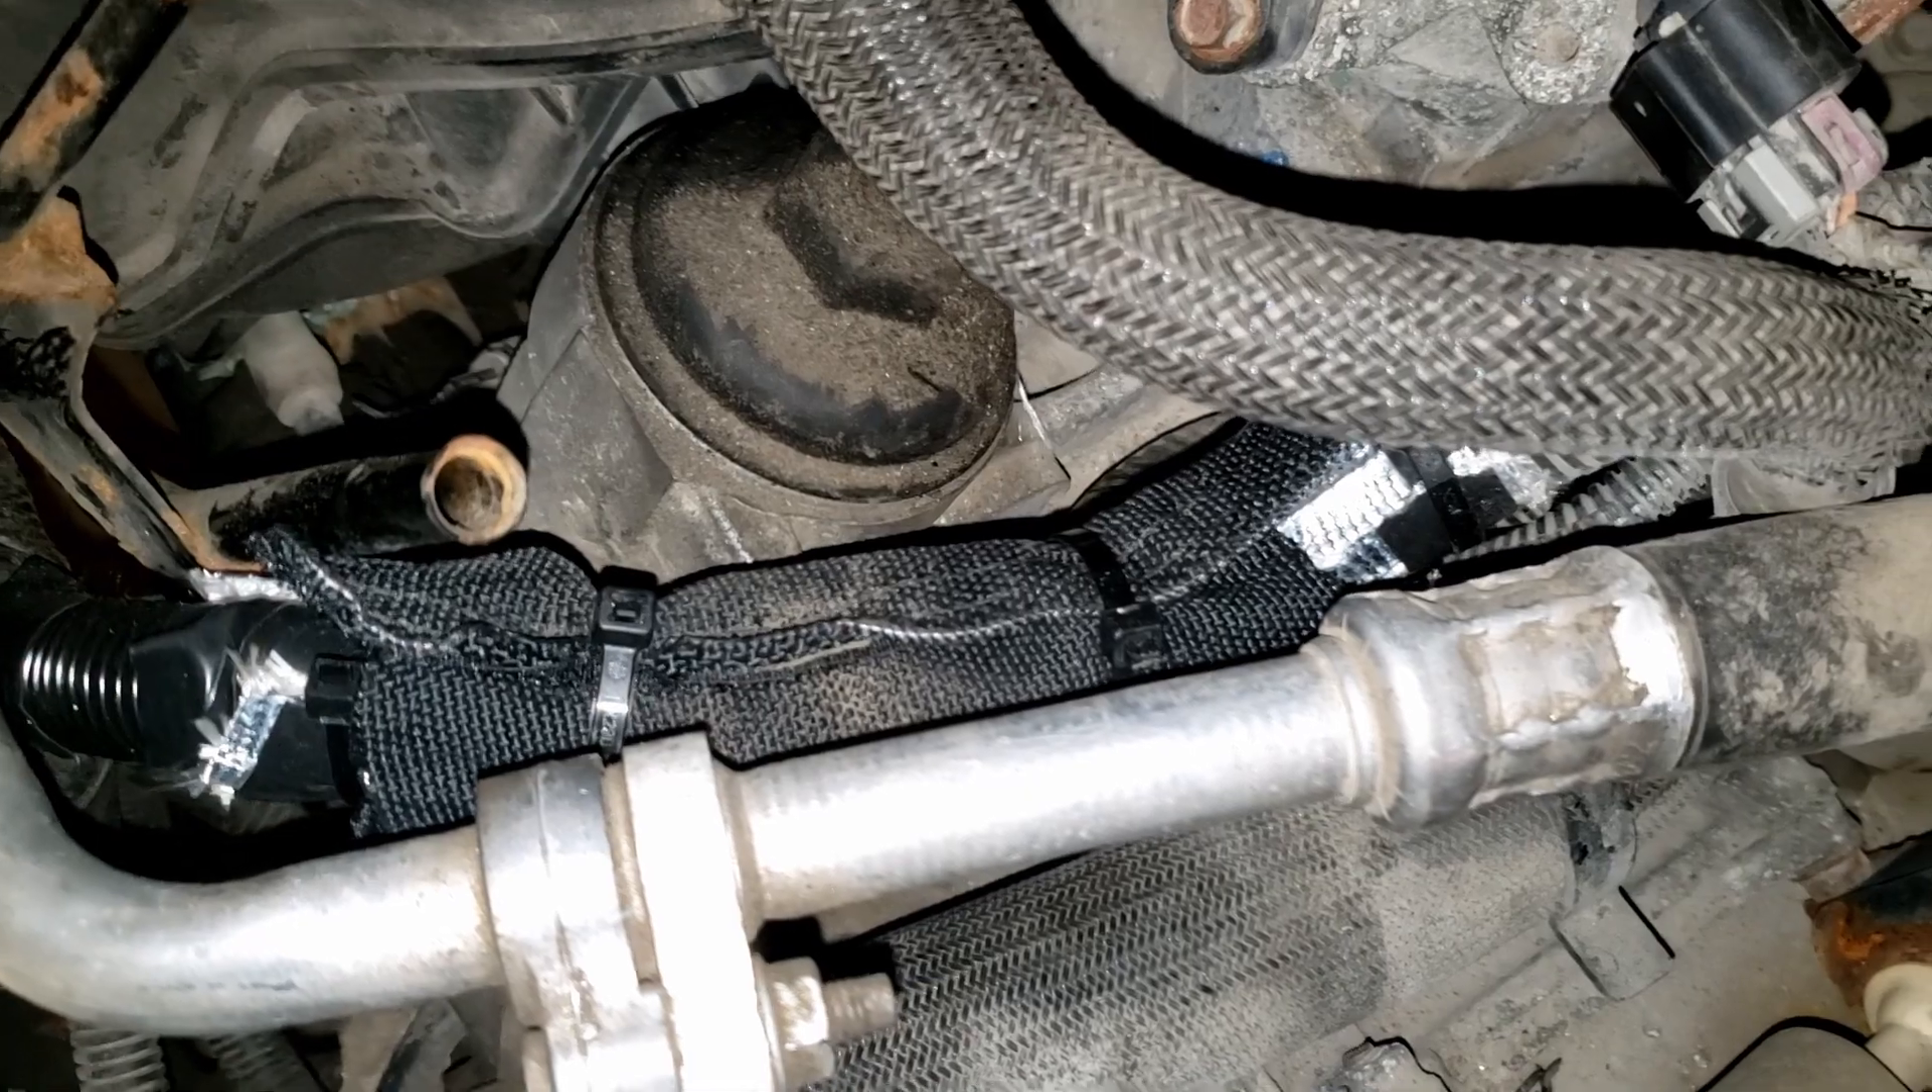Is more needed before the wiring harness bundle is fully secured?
No.